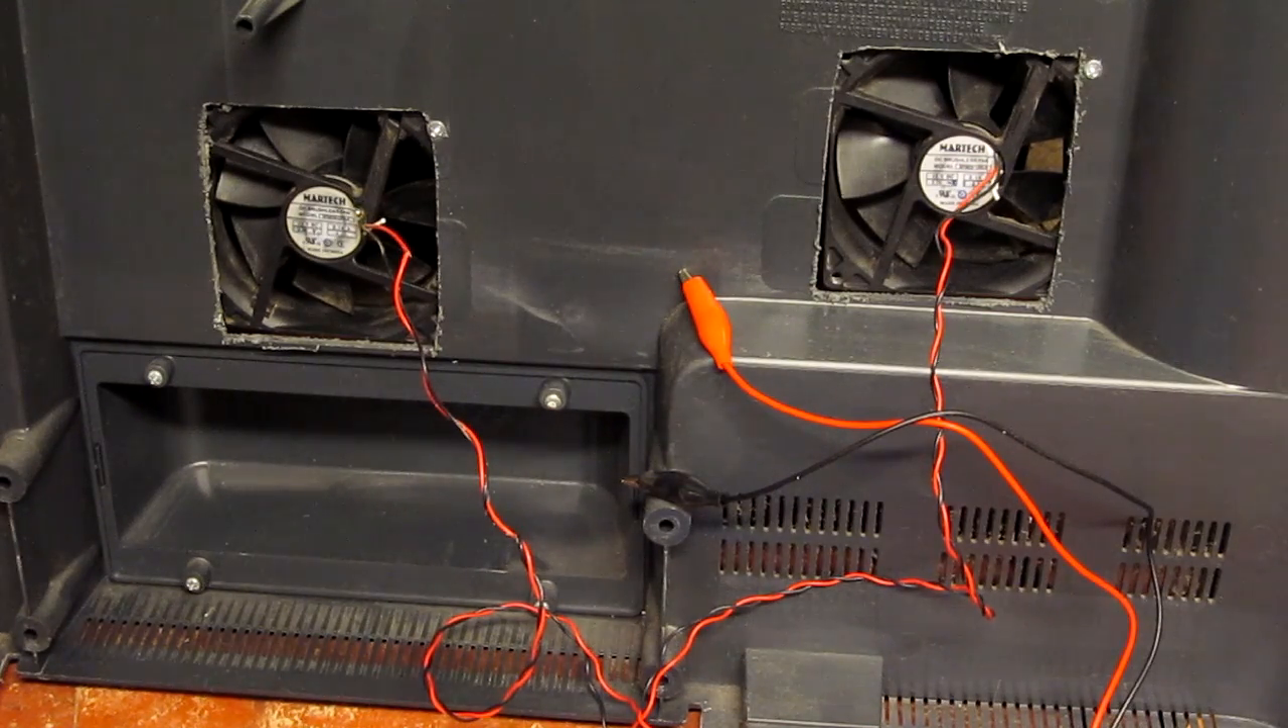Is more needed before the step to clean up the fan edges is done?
Yes.